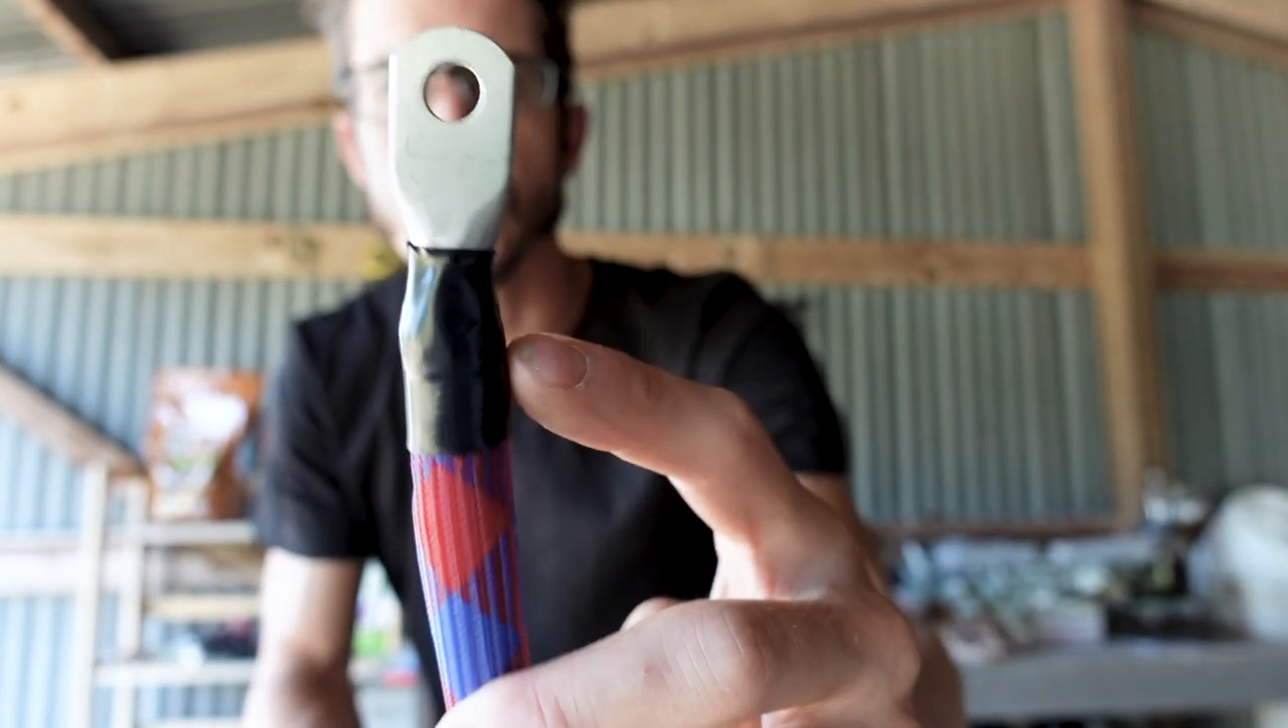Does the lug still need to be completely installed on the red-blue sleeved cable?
No.